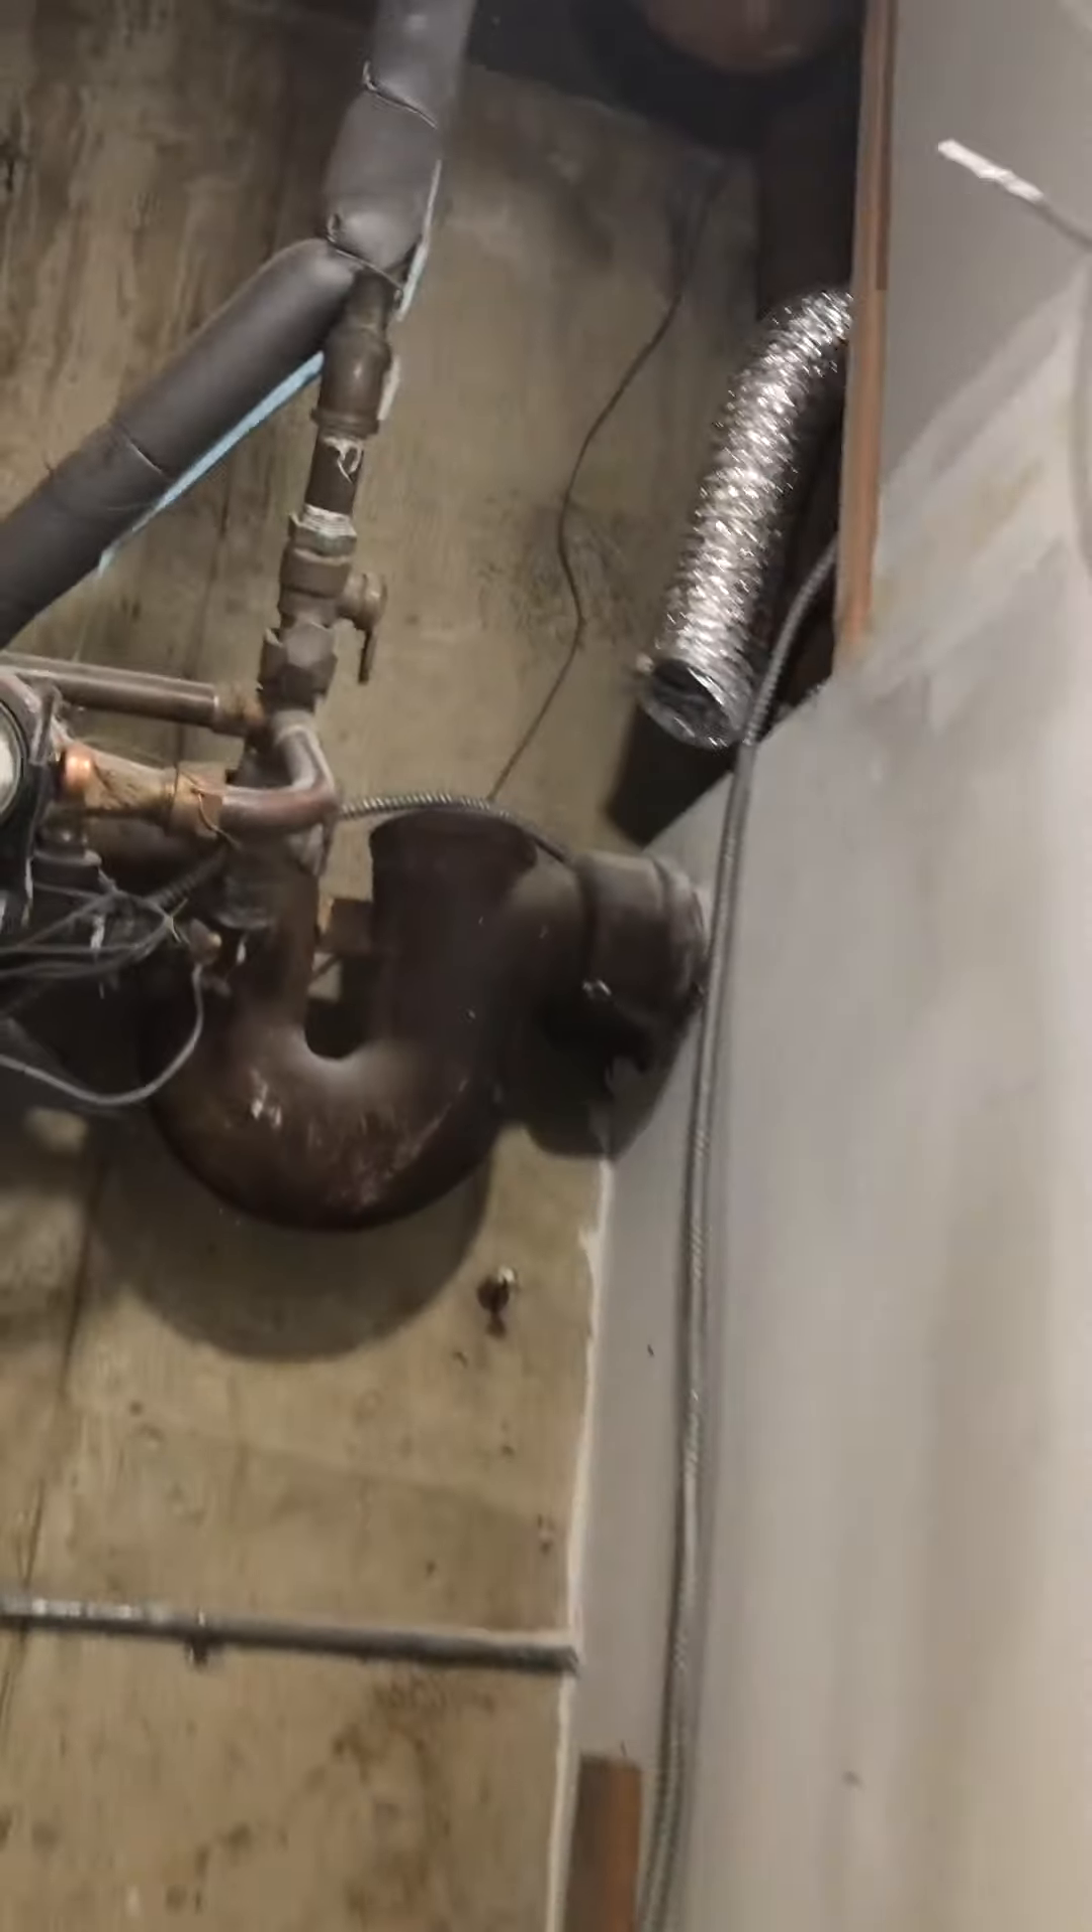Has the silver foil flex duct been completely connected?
No.